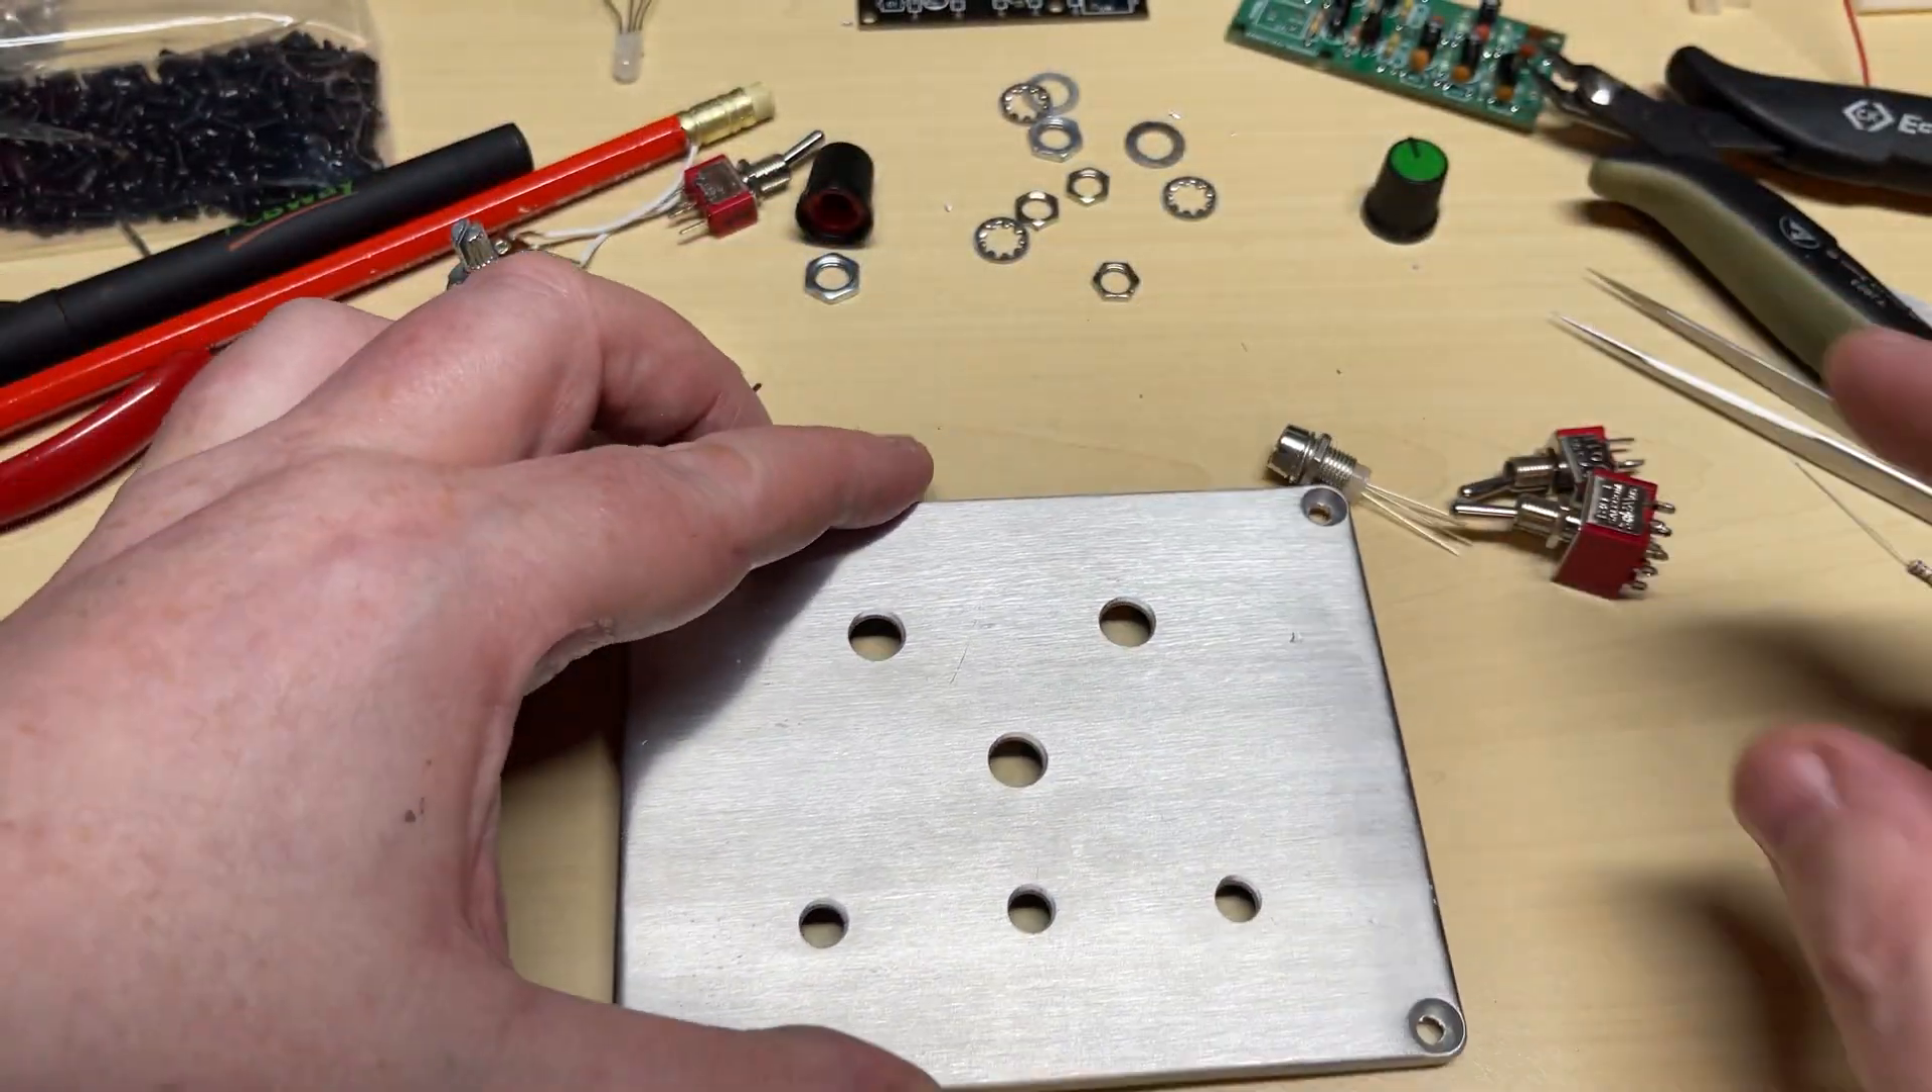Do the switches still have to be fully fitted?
Yes.